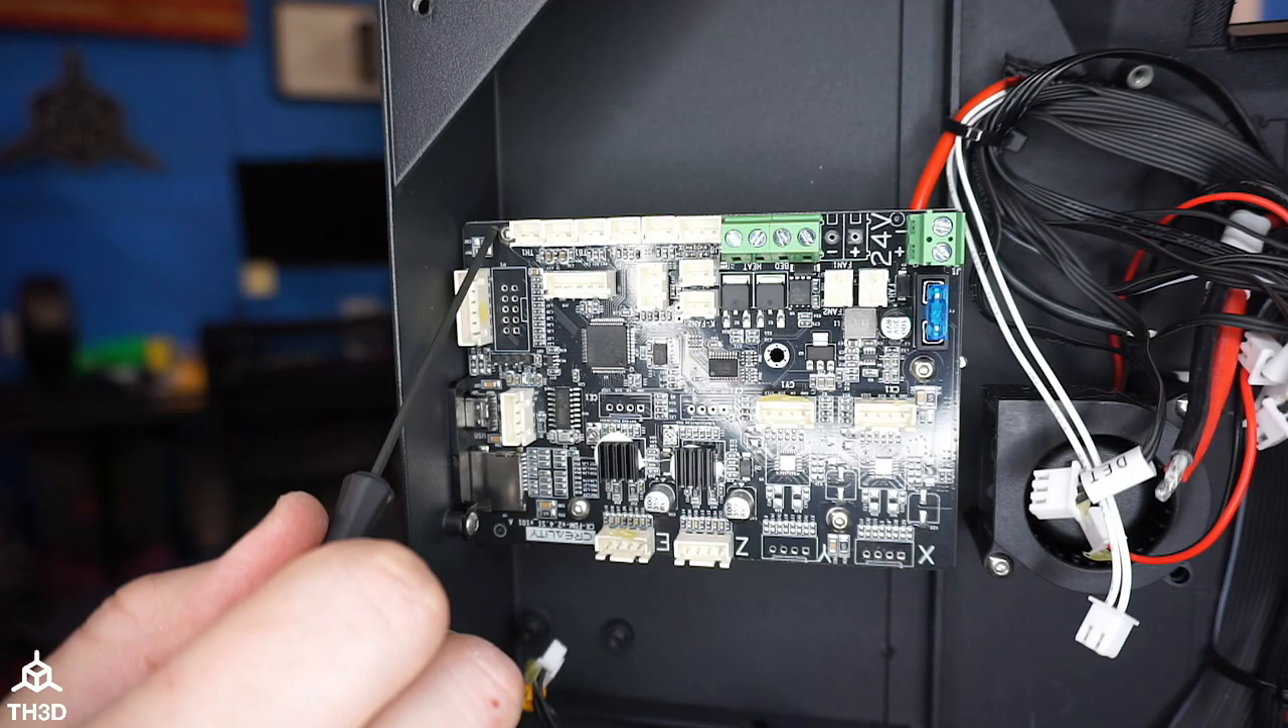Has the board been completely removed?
No.